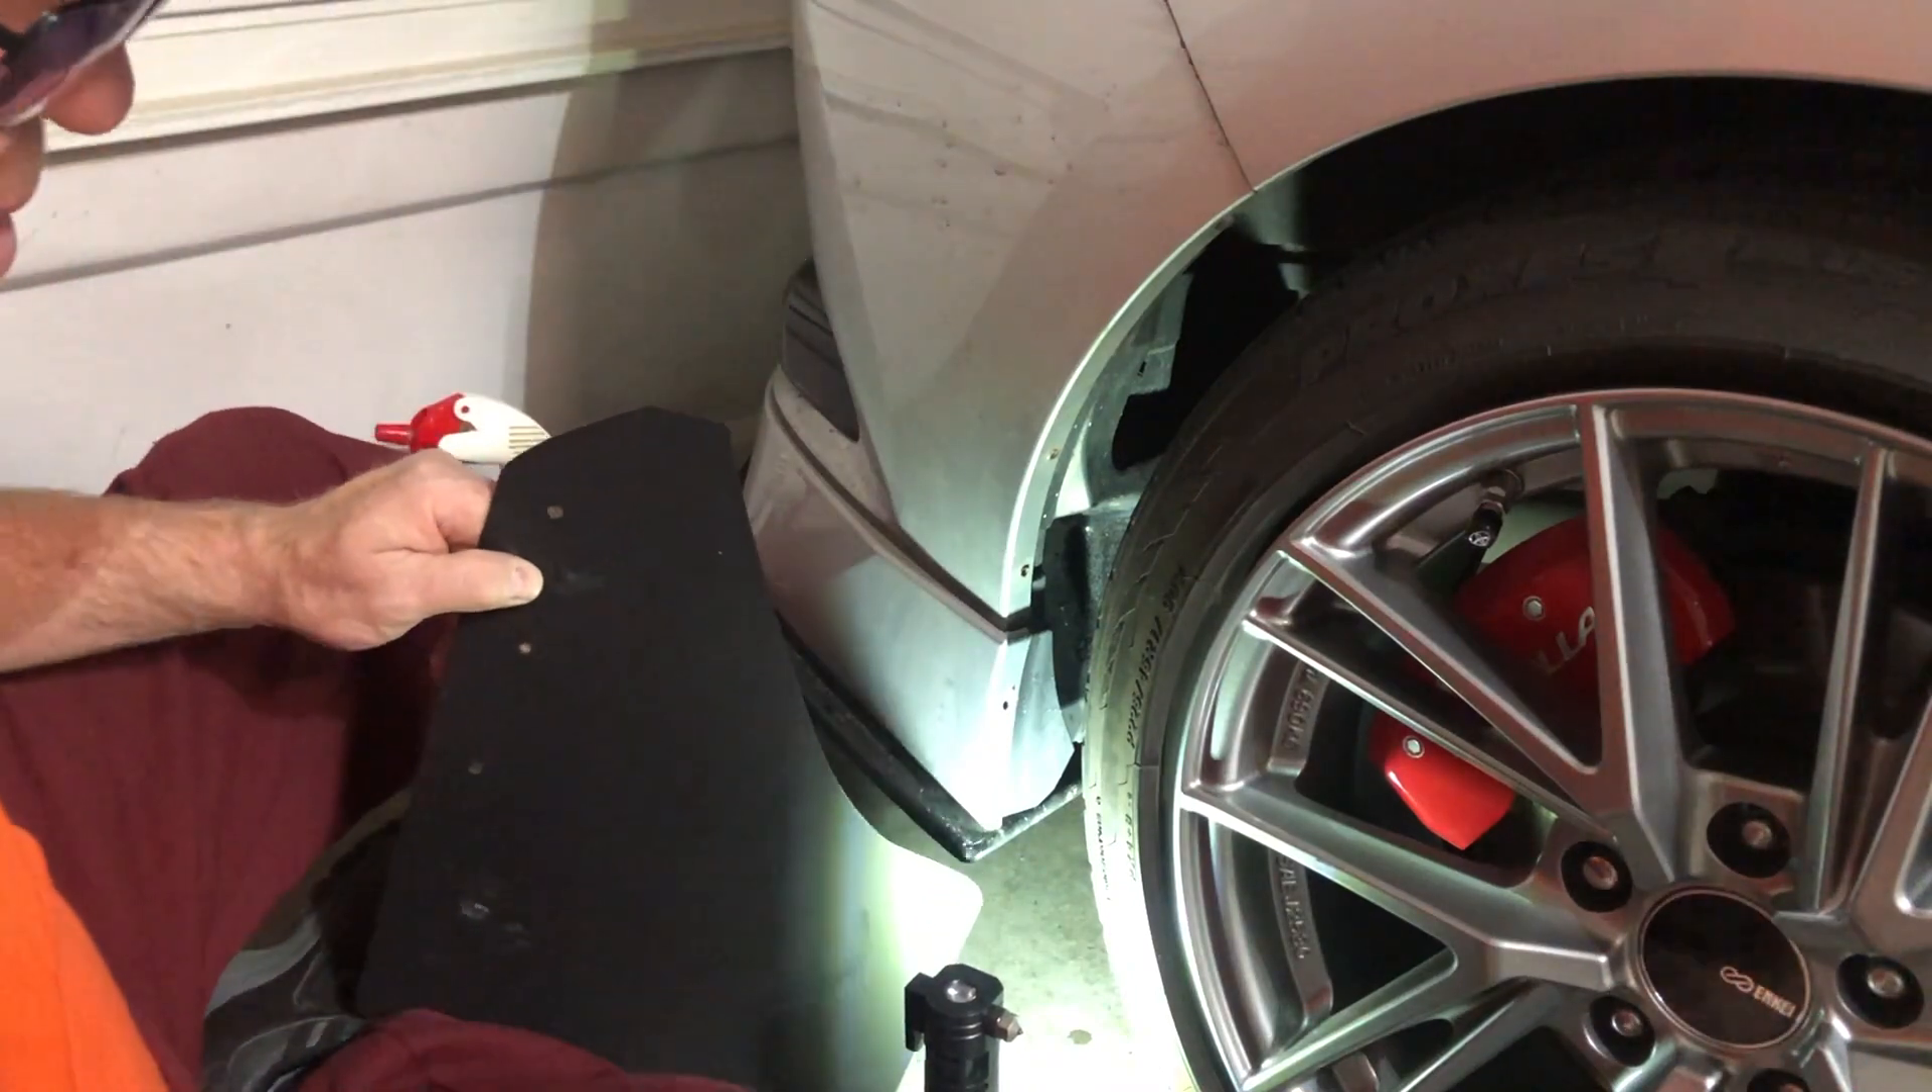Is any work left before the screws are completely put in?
Yes.